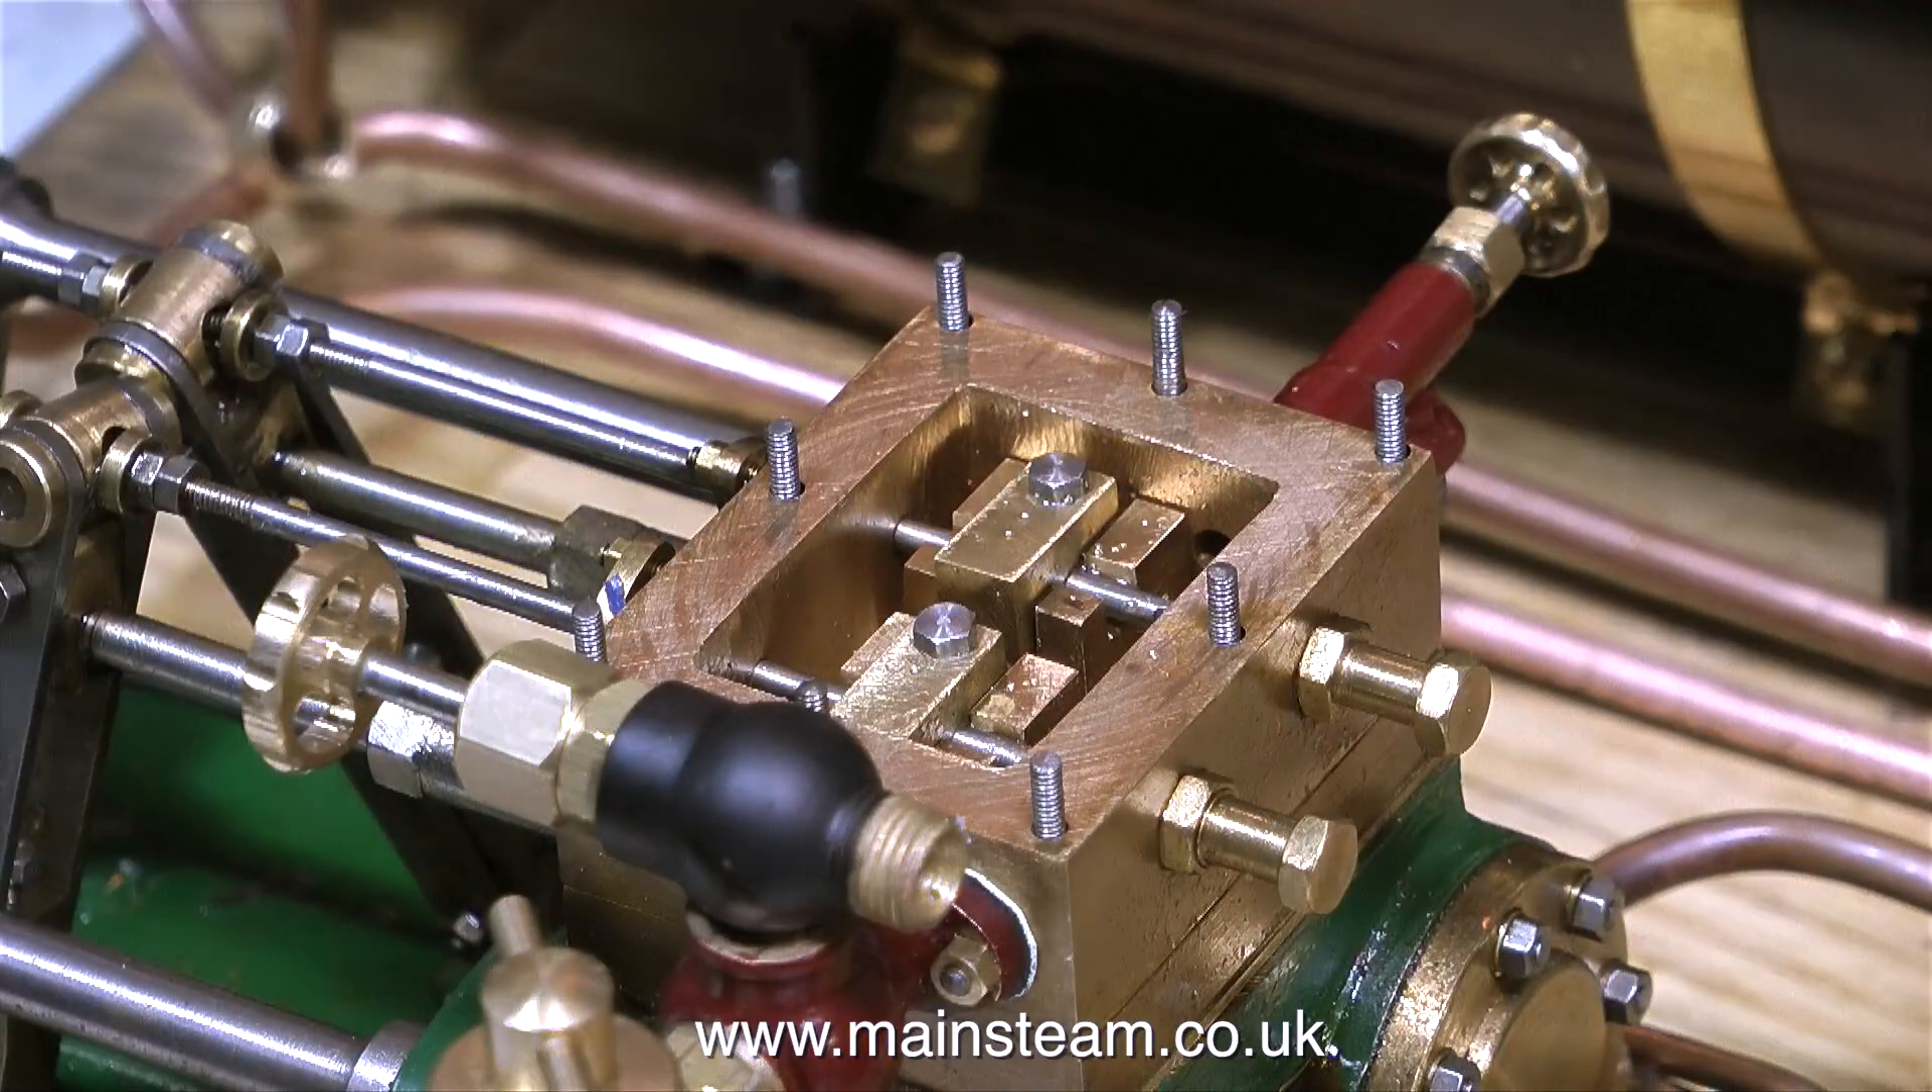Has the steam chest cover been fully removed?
Yes.